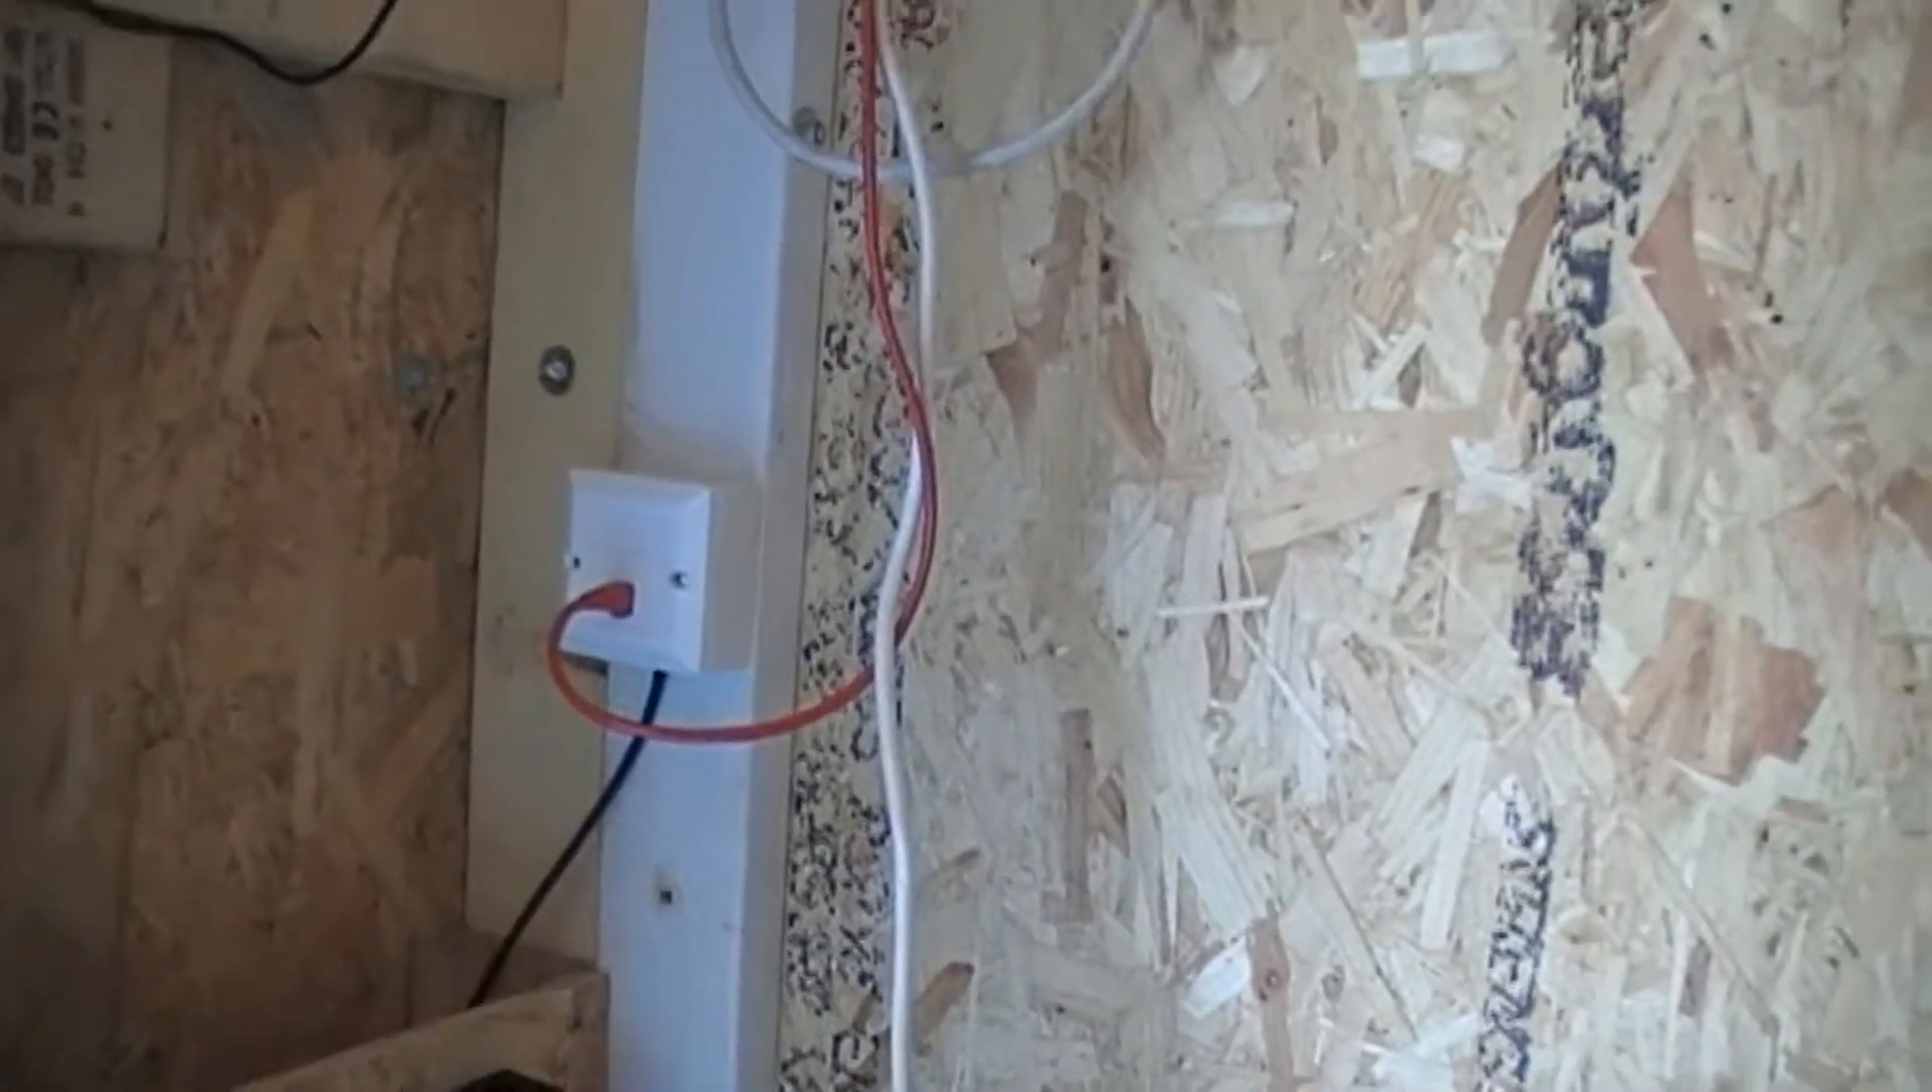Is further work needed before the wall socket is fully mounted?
No.